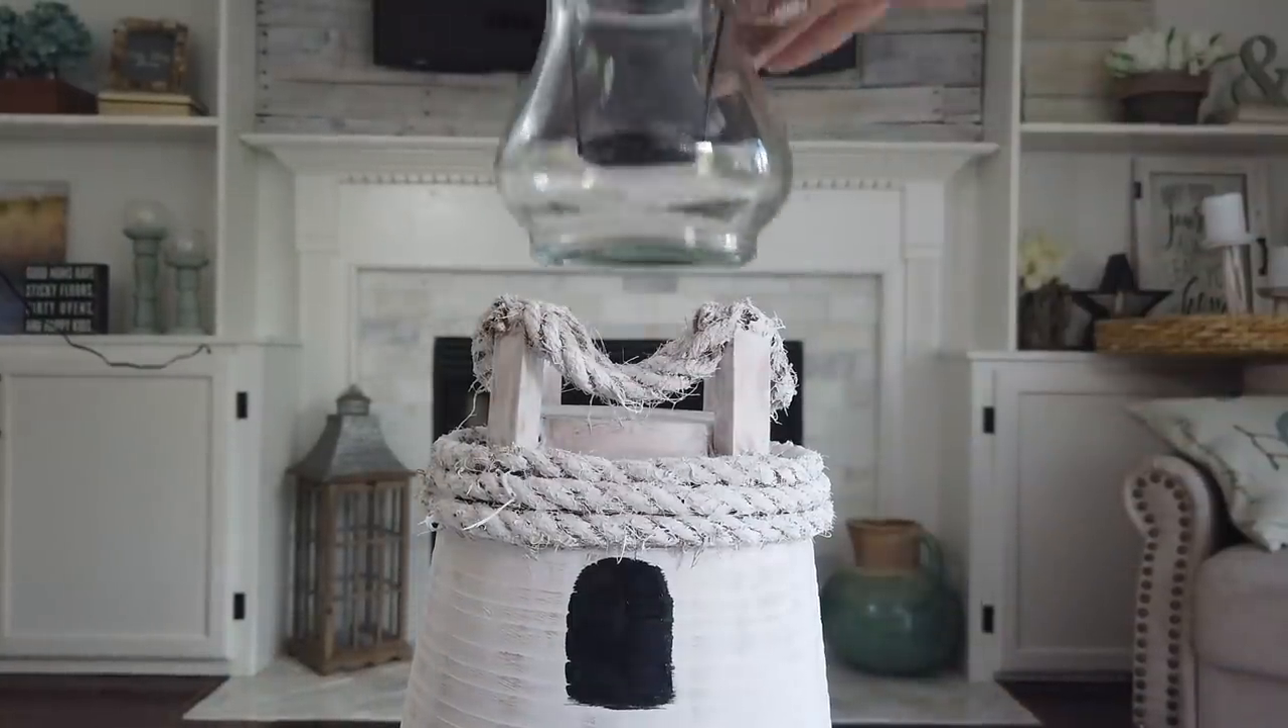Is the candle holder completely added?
No.